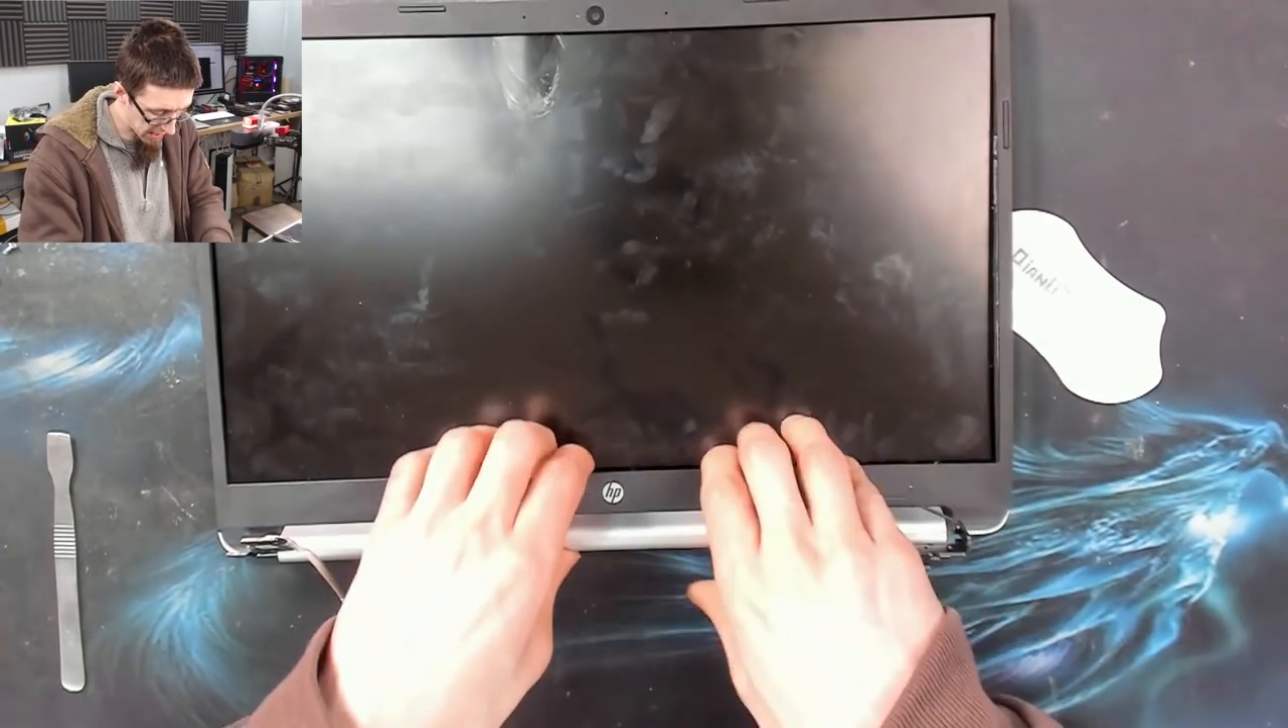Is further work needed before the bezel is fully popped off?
Yes.